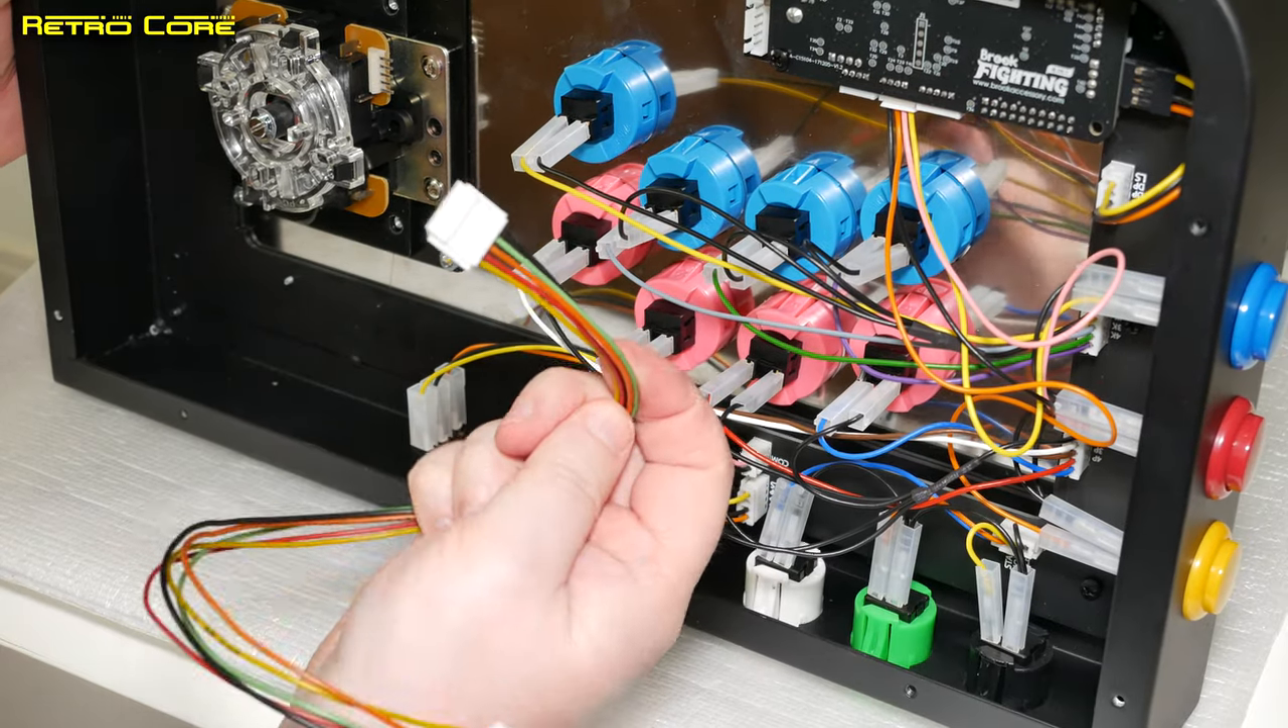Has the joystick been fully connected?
No.